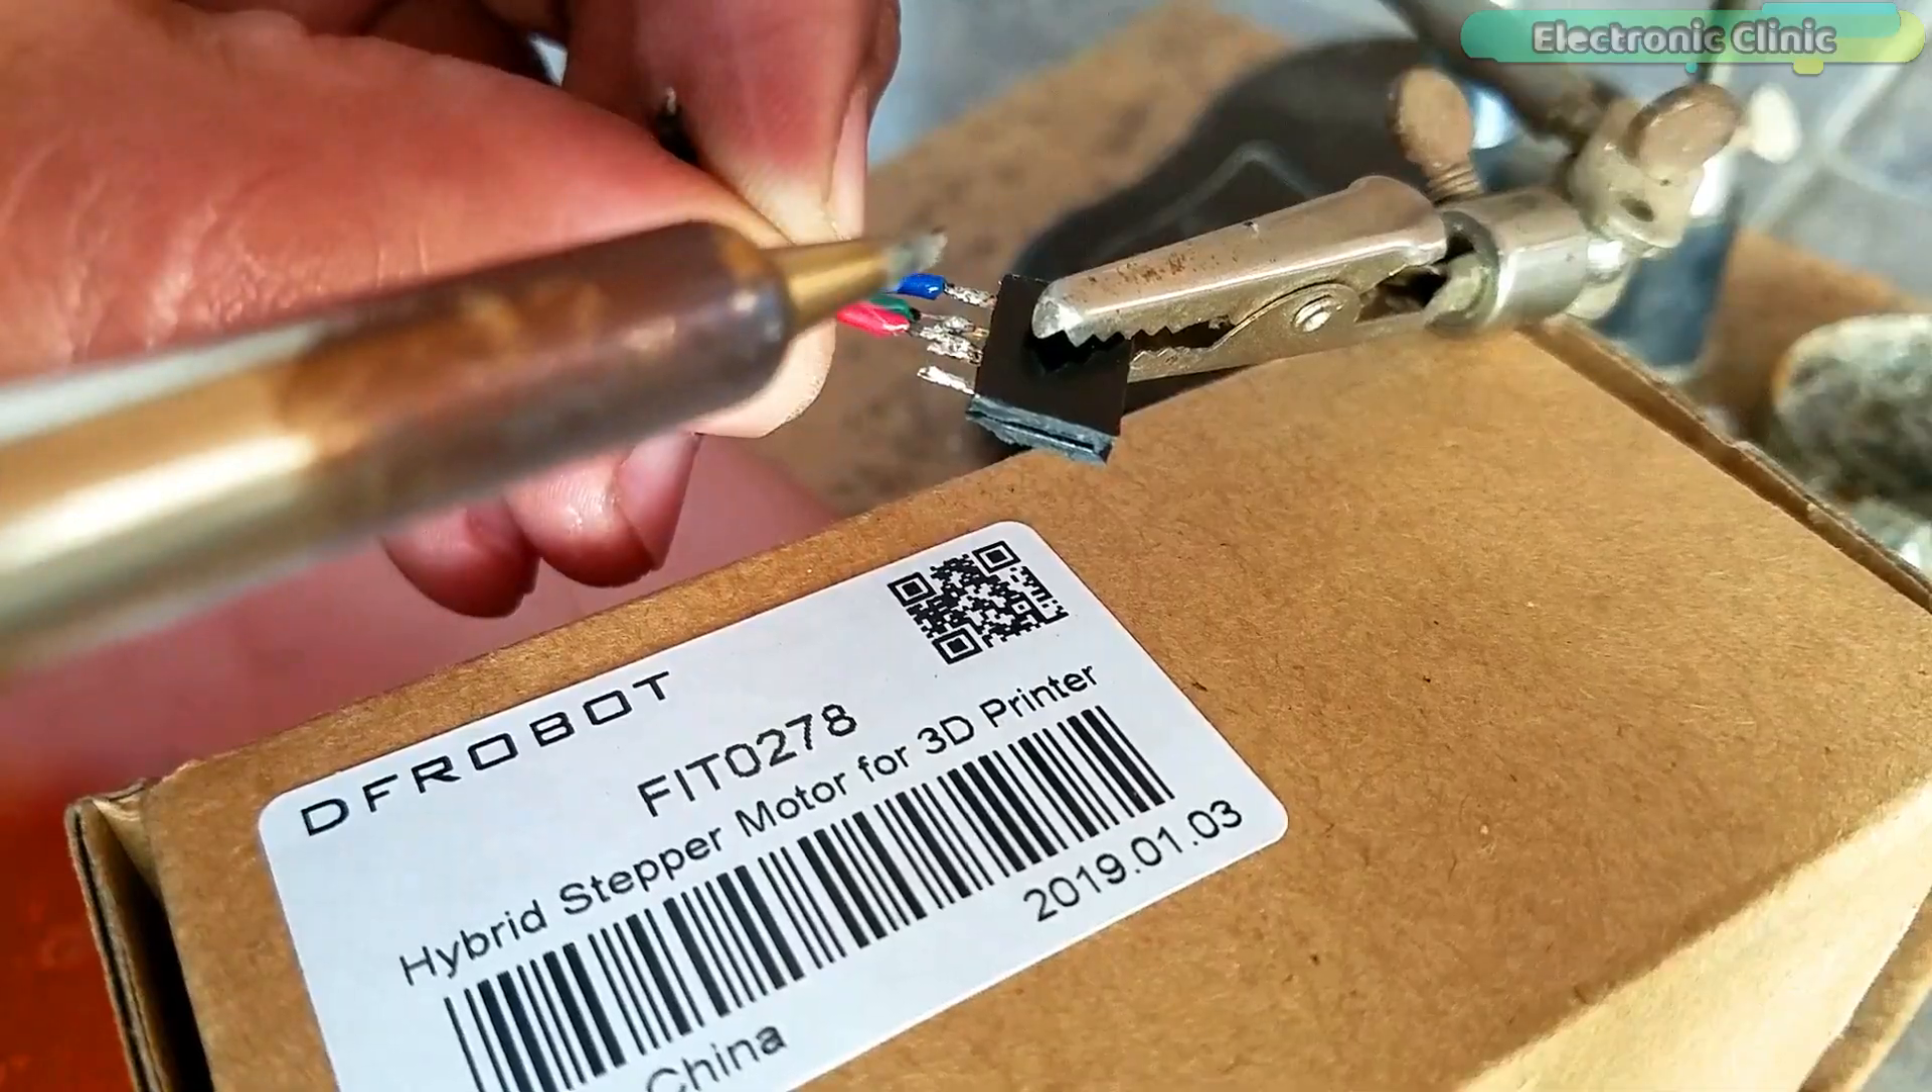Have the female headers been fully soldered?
No.